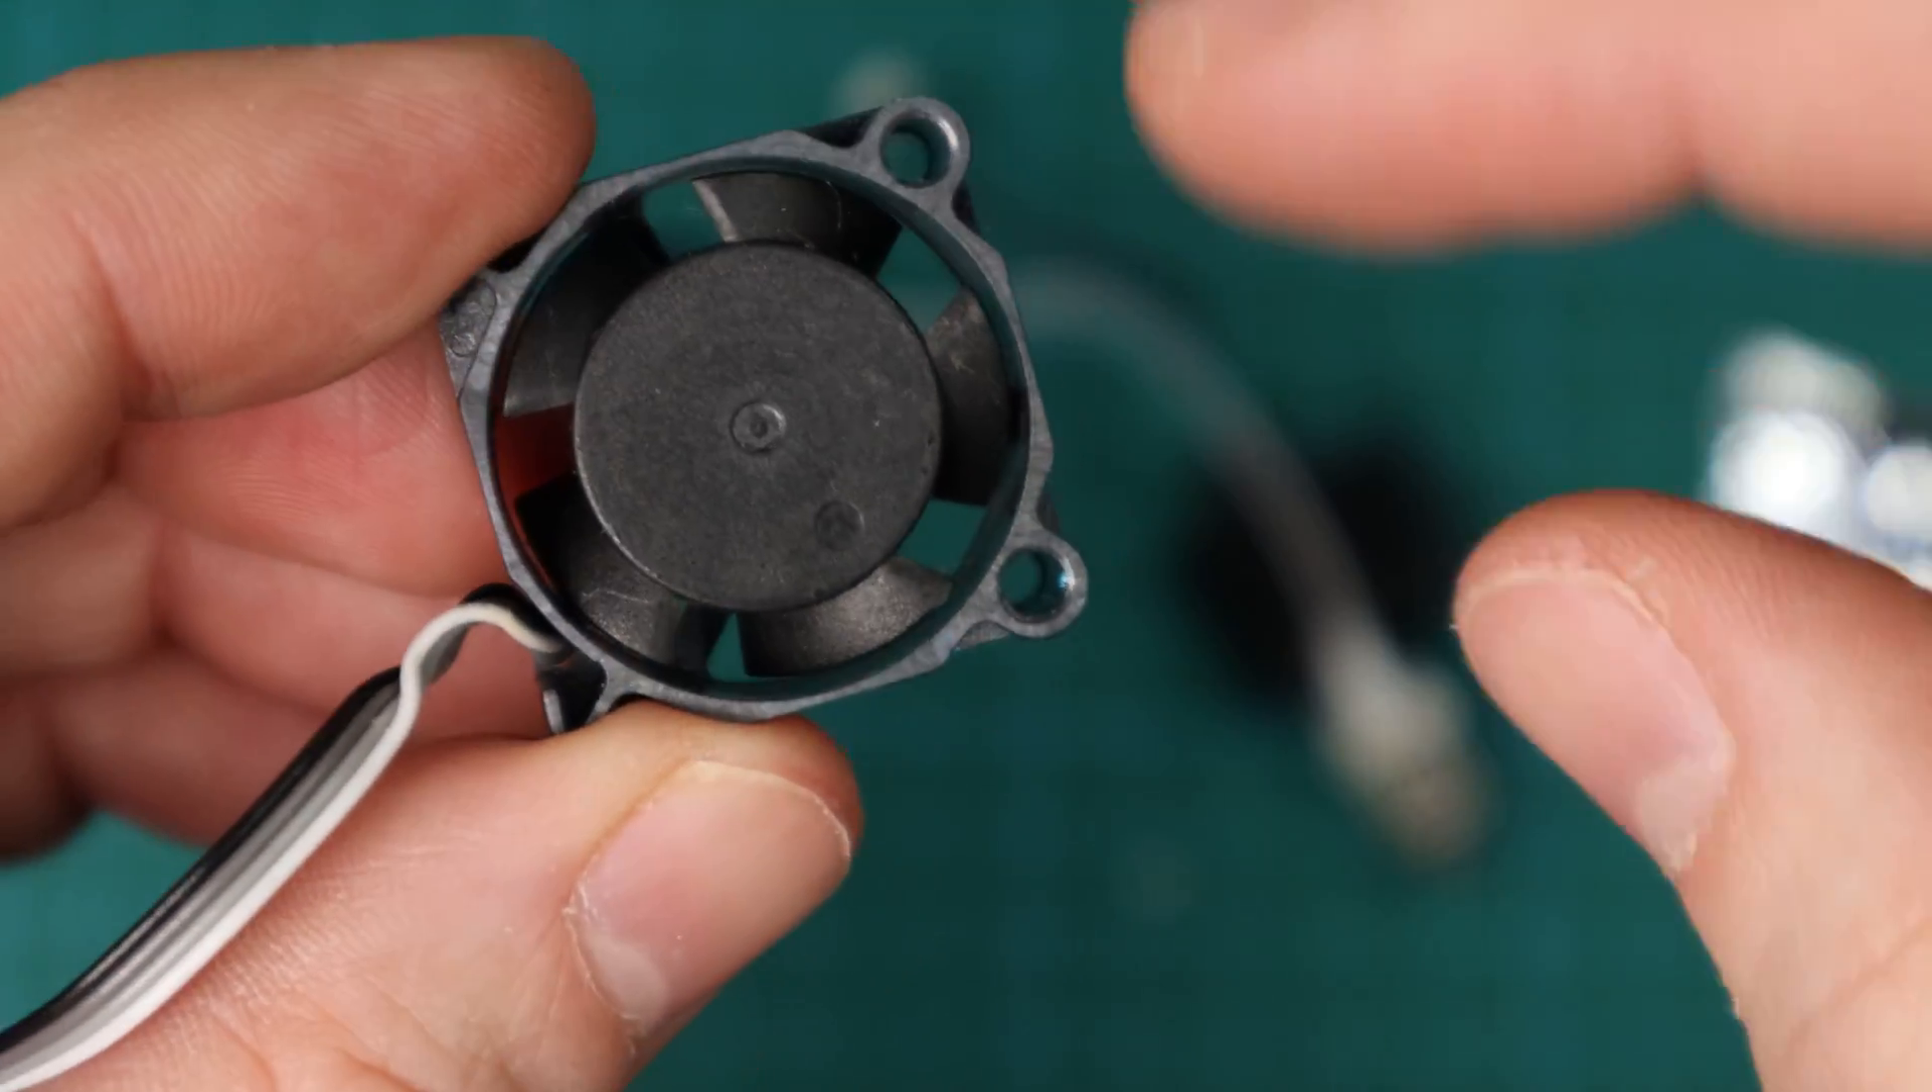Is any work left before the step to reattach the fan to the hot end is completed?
Yes.